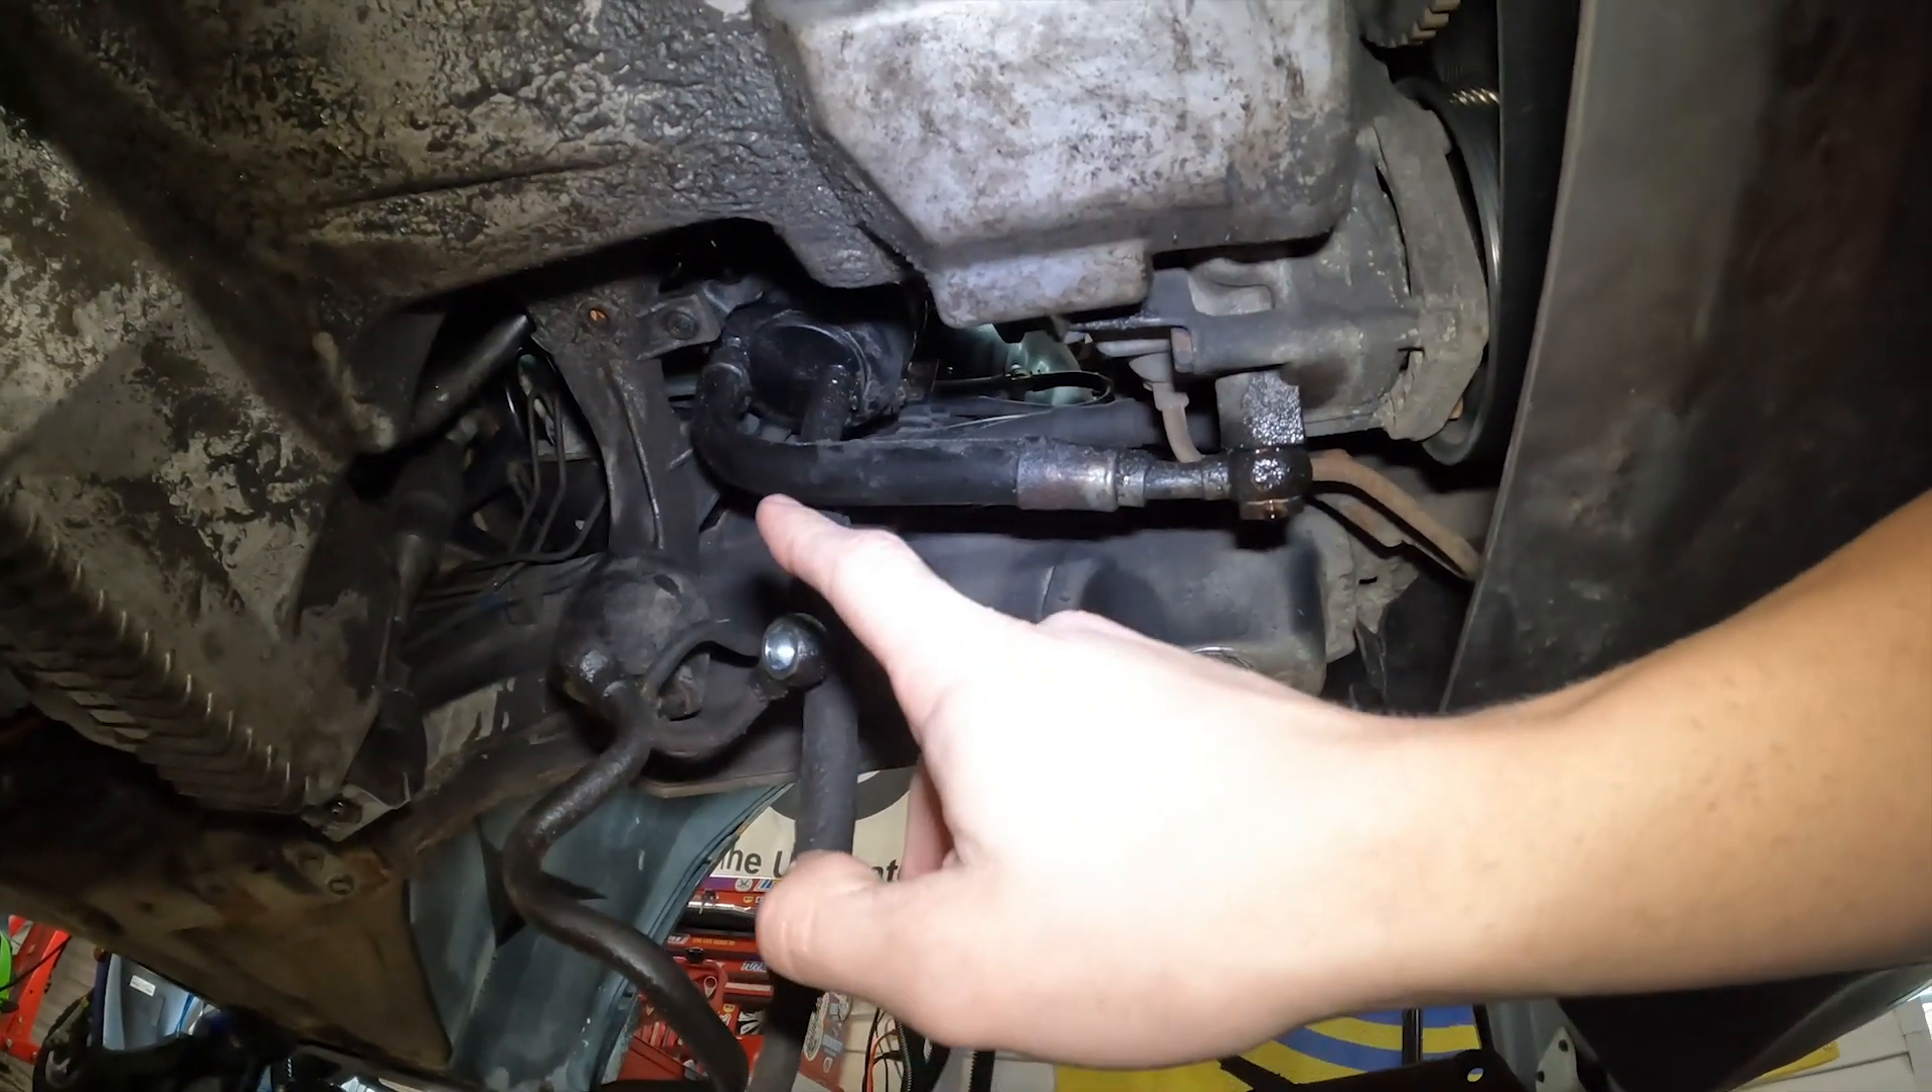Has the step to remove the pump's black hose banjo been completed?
No.